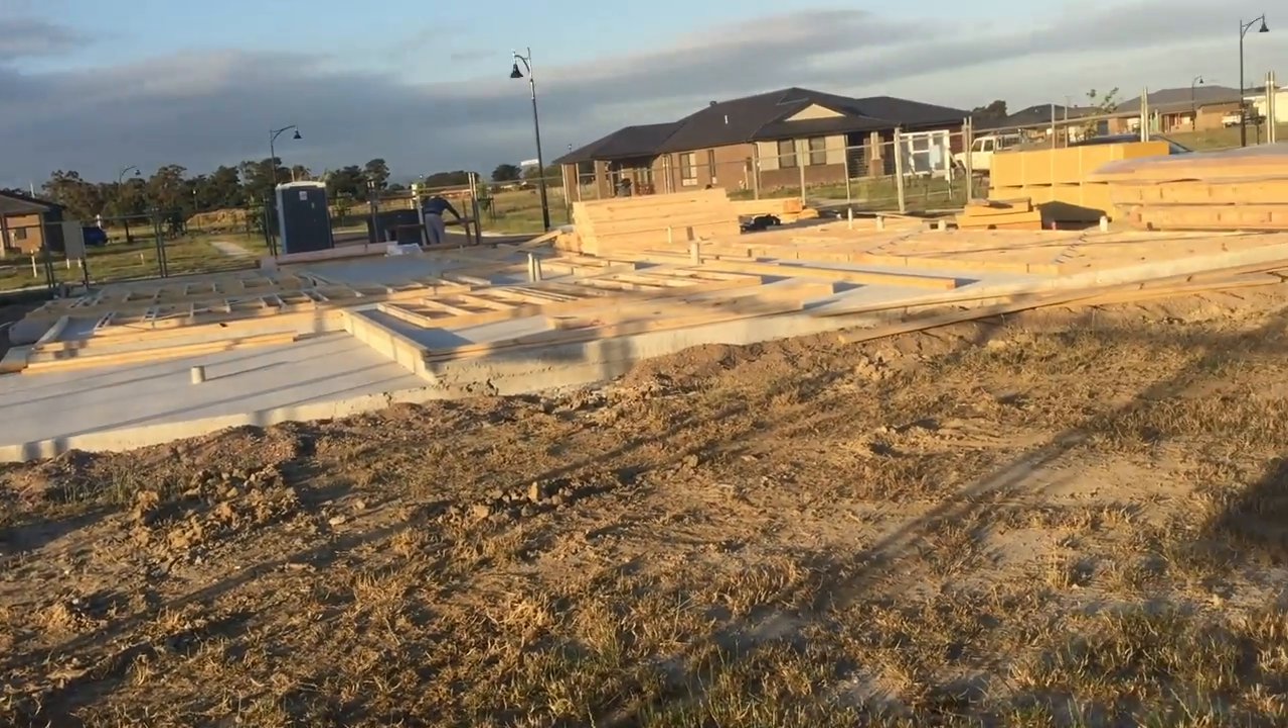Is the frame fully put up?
No.